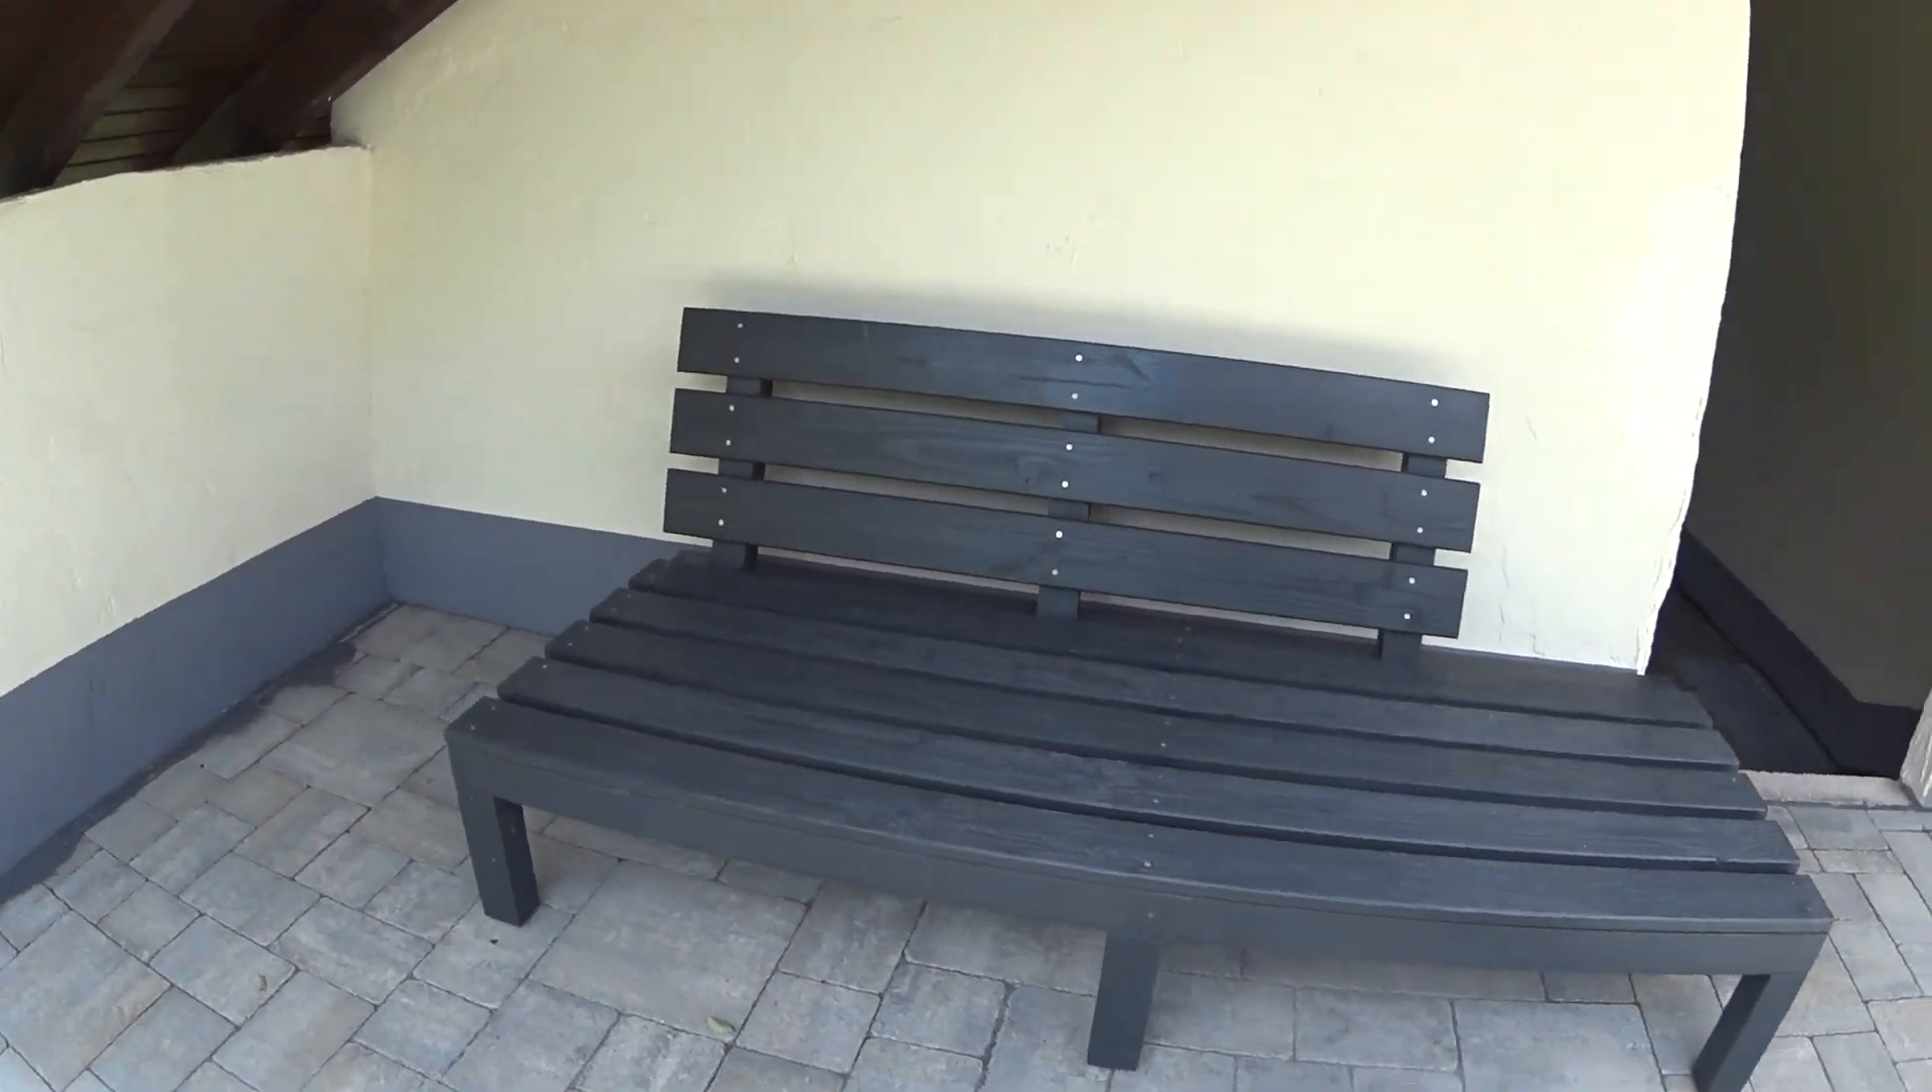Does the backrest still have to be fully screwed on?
No.